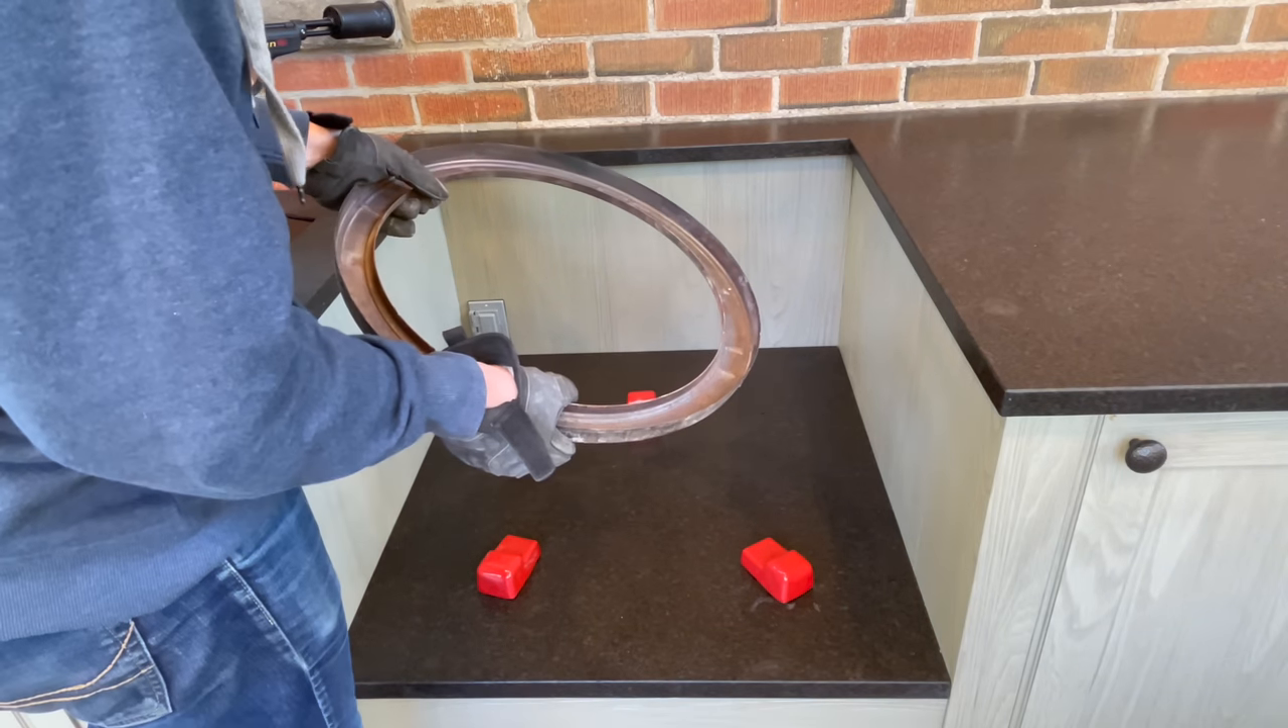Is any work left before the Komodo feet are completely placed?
No.